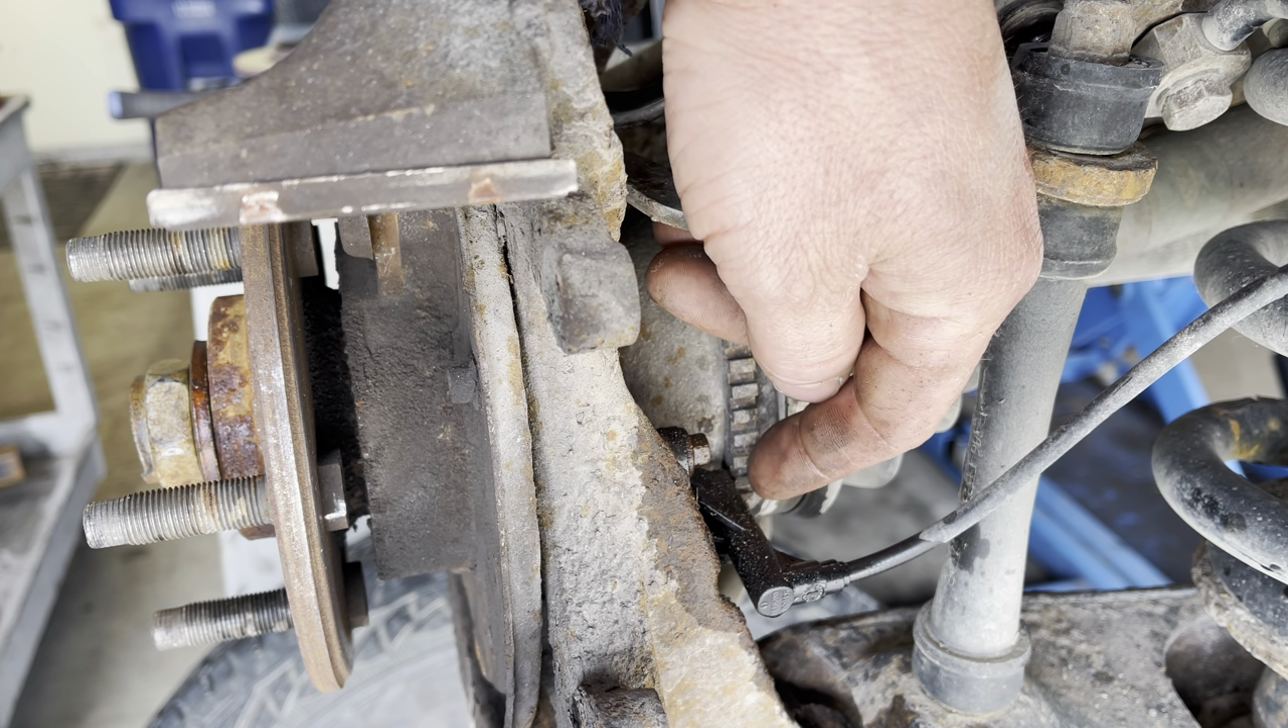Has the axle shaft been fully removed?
No.